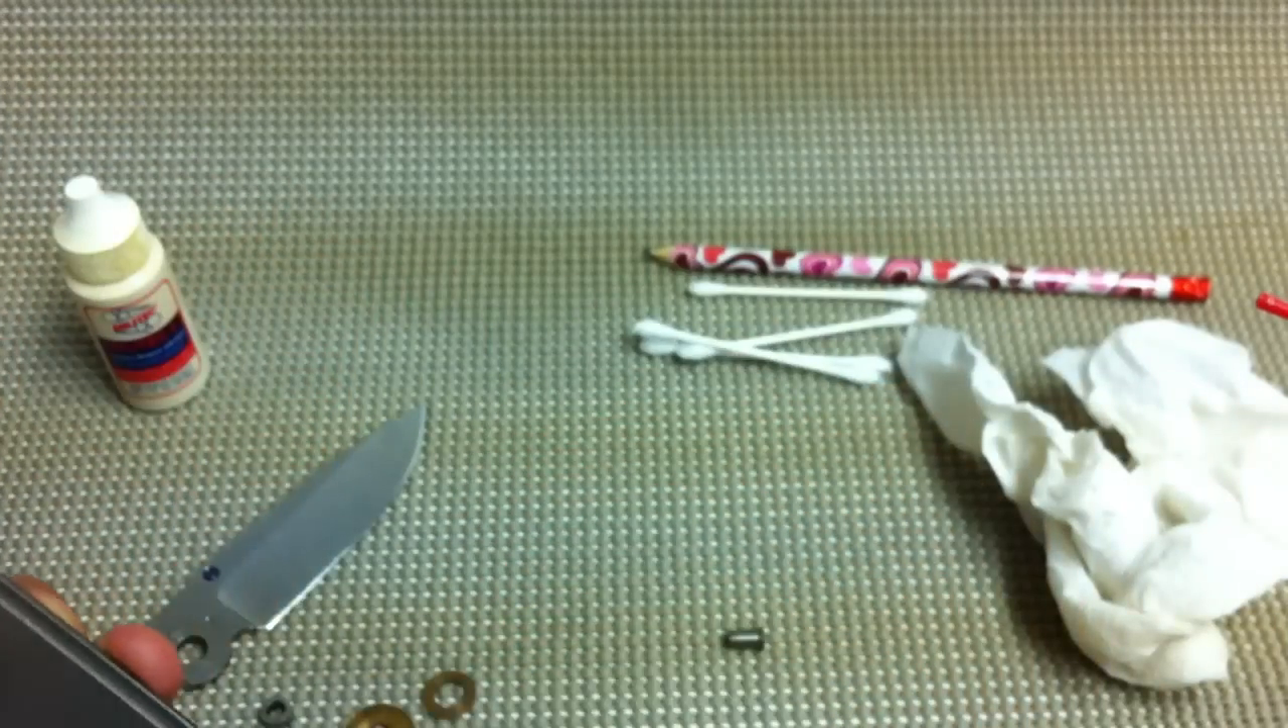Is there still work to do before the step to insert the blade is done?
Yes.